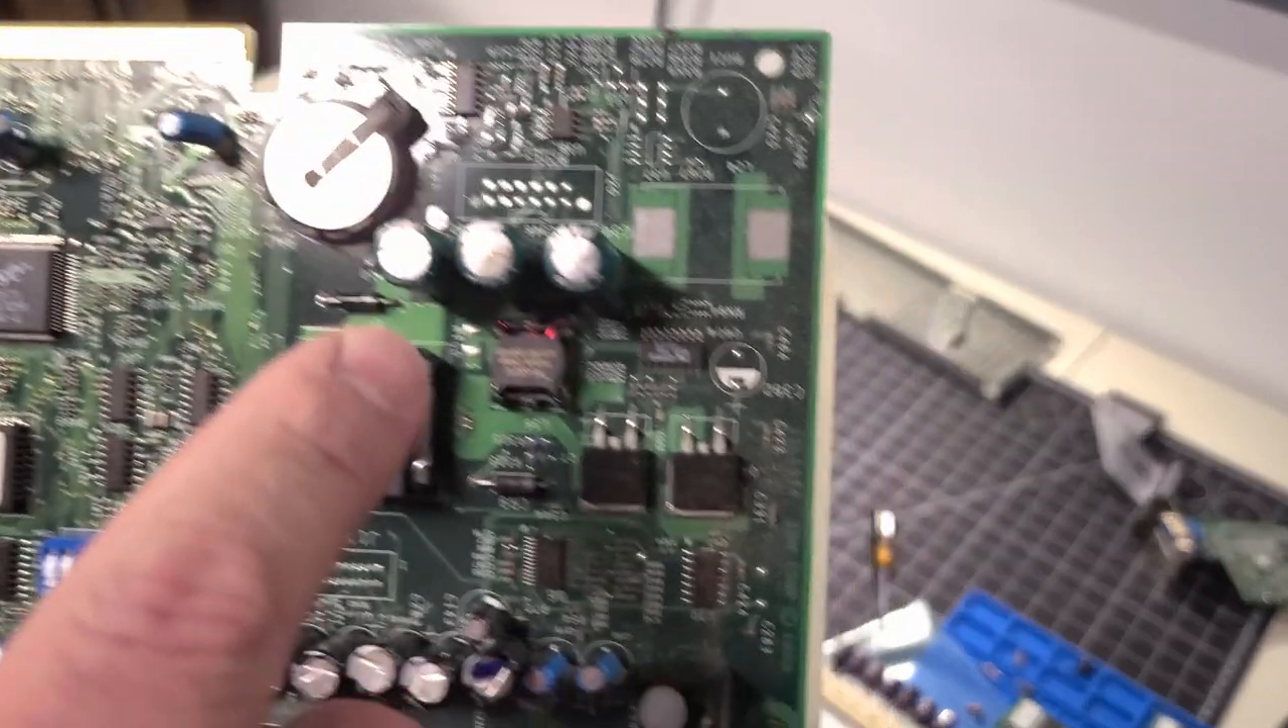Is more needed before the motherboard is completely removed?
No.